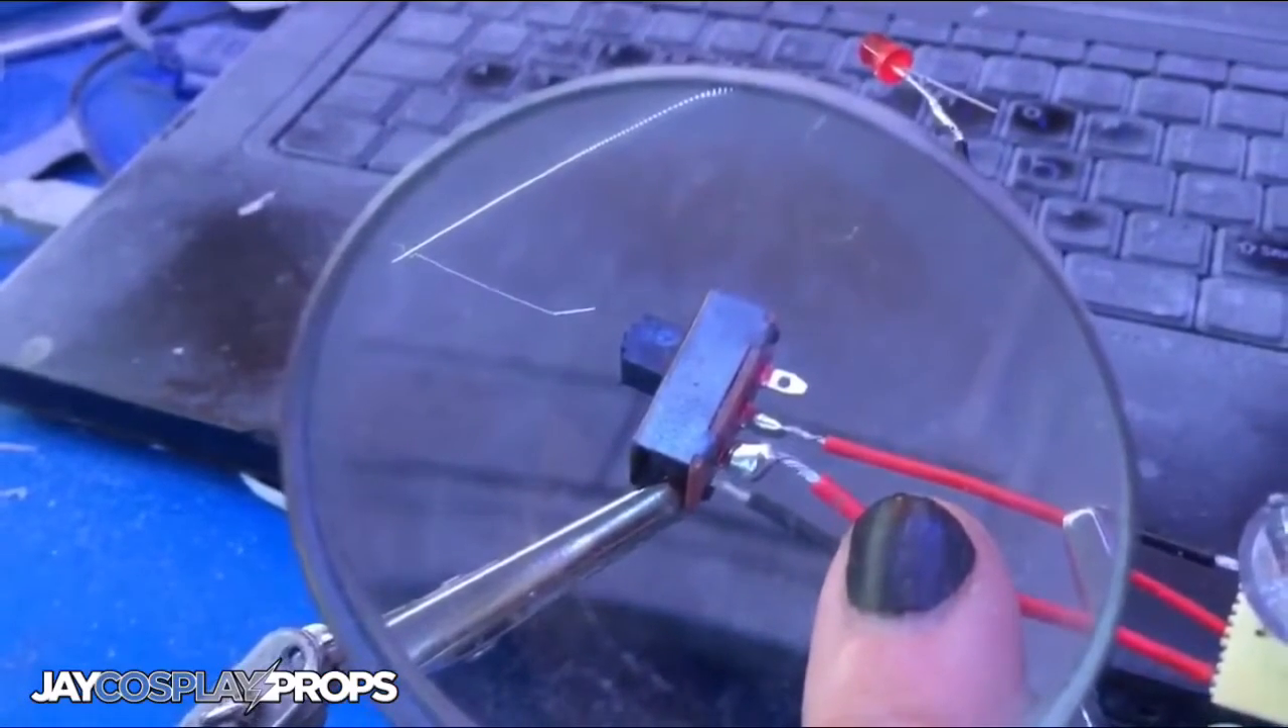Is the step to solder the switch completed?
Yes.